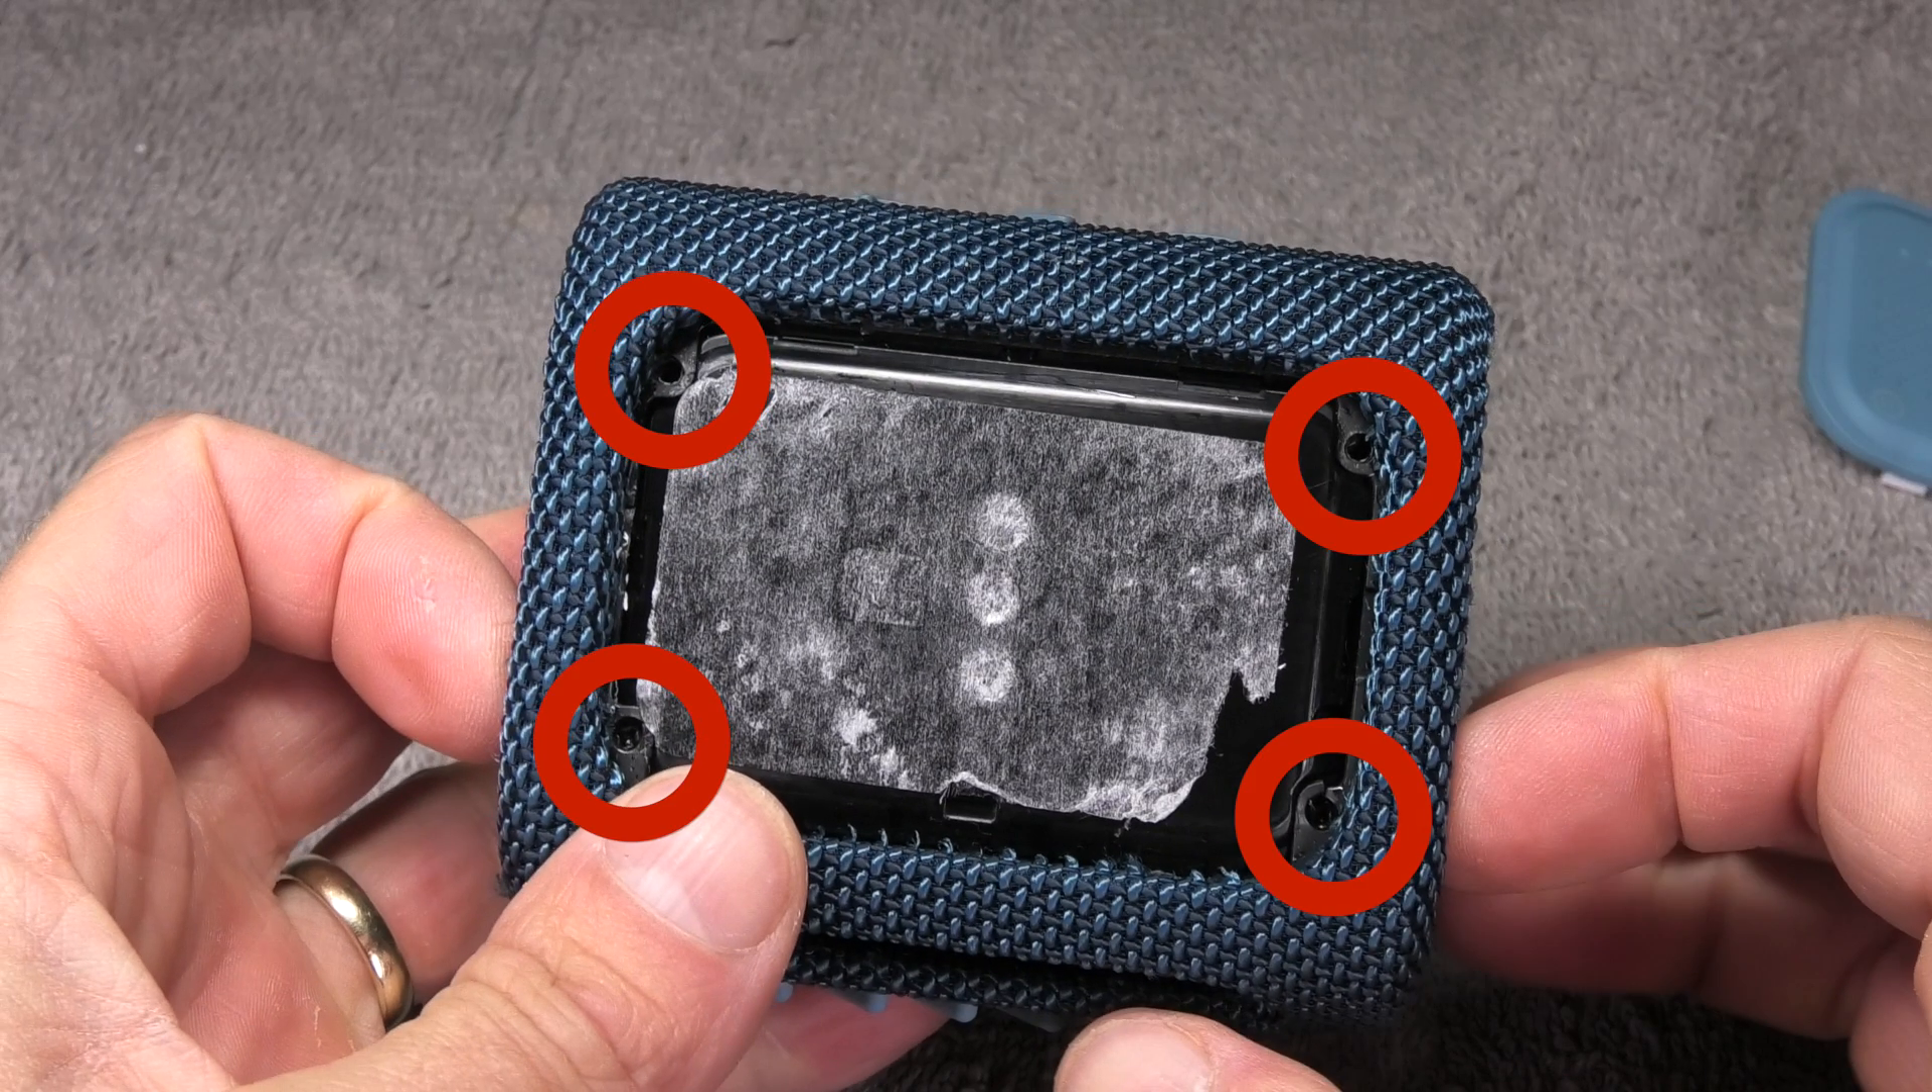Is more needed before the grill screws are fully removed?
Yes.